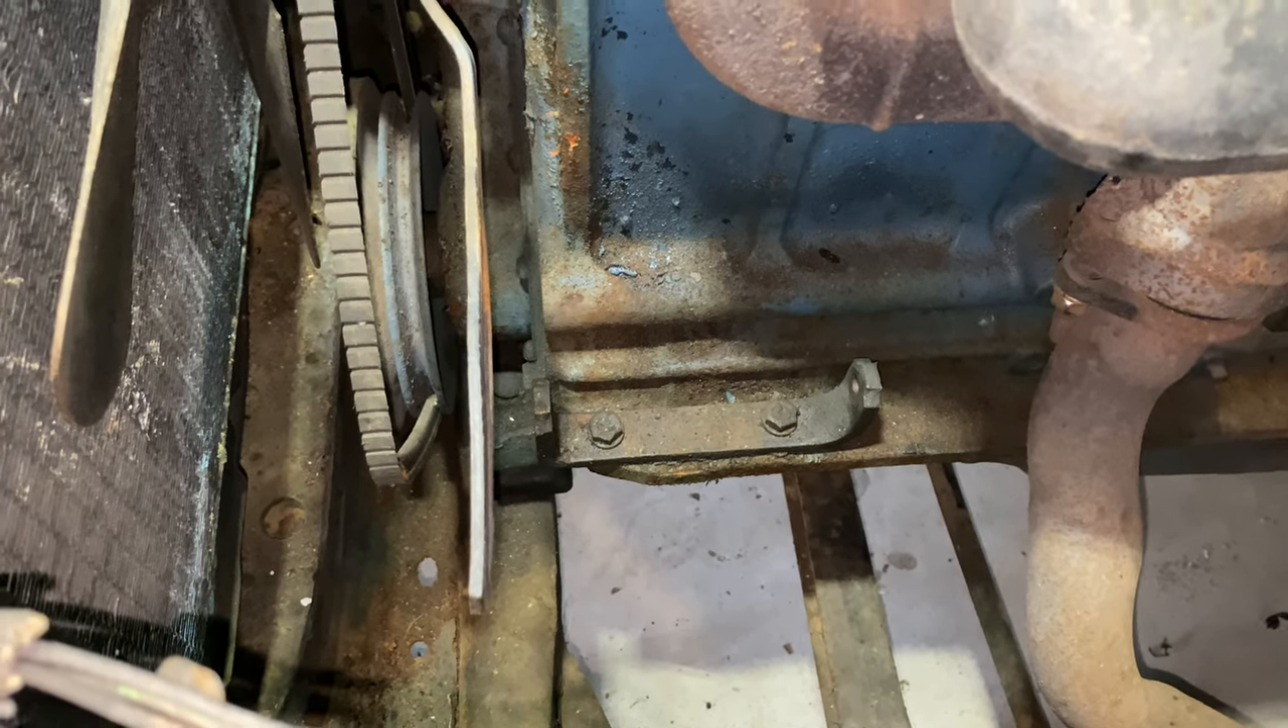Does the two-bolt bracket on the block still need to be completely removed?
Yes.